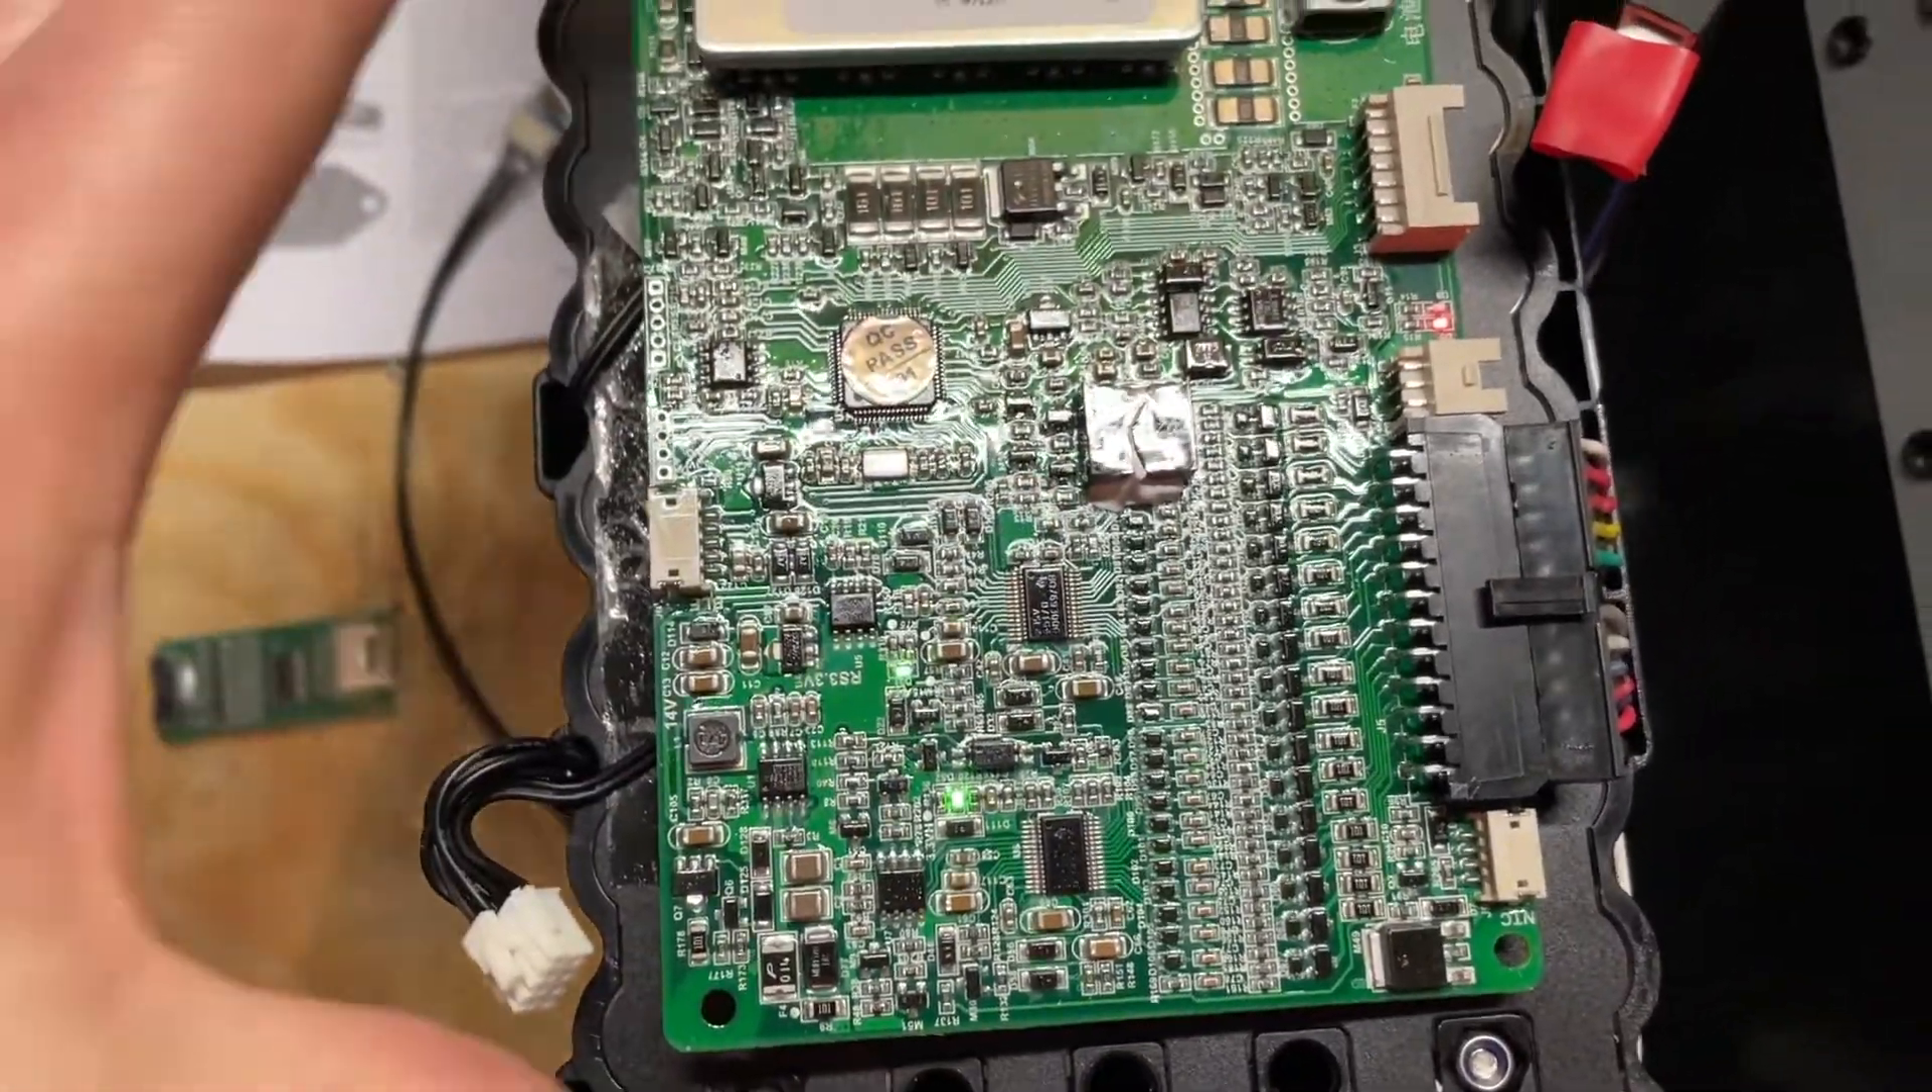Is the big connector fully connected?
Yes.